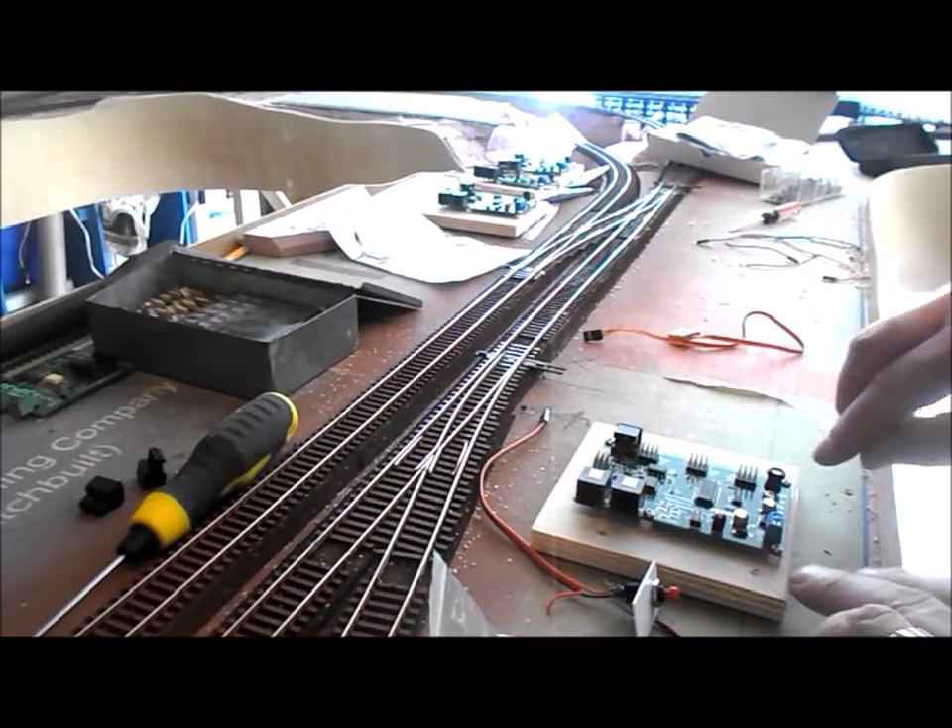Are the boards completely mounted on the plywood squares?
Yes.